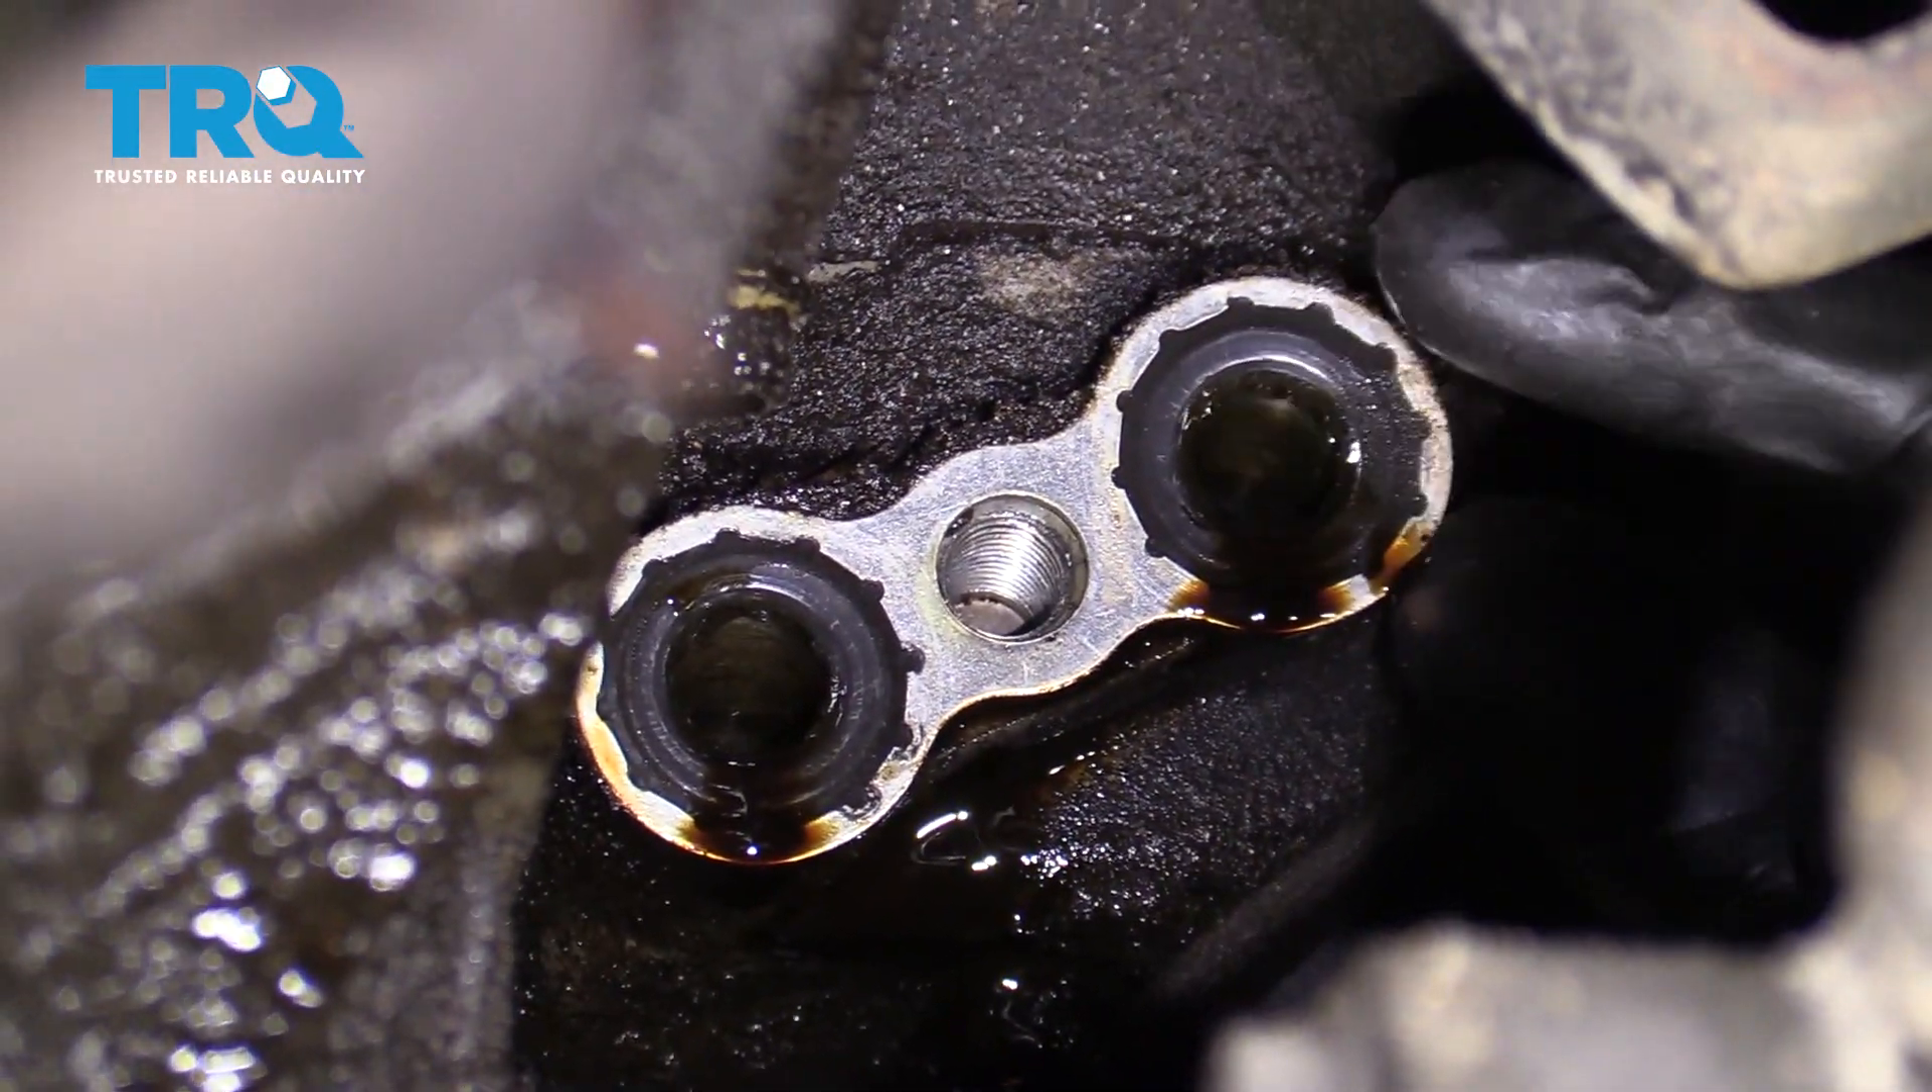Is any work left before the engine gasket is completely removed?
Yes.